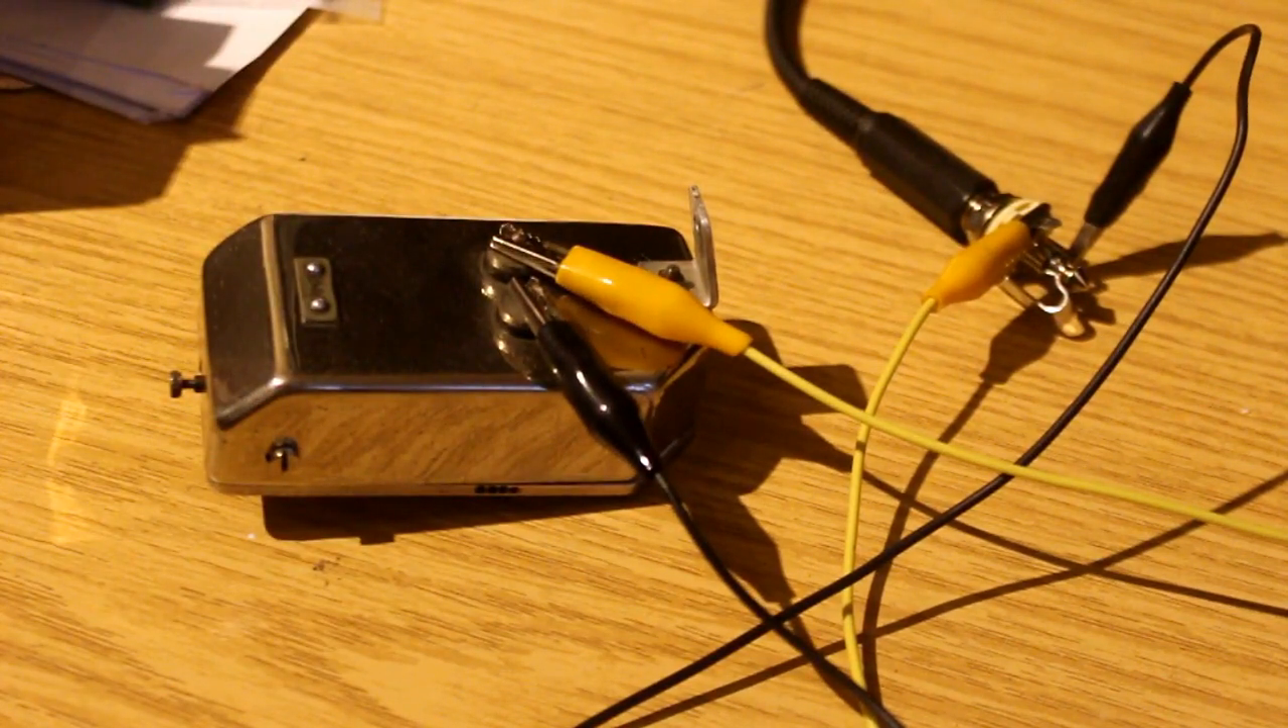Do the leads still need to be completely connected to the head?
No.